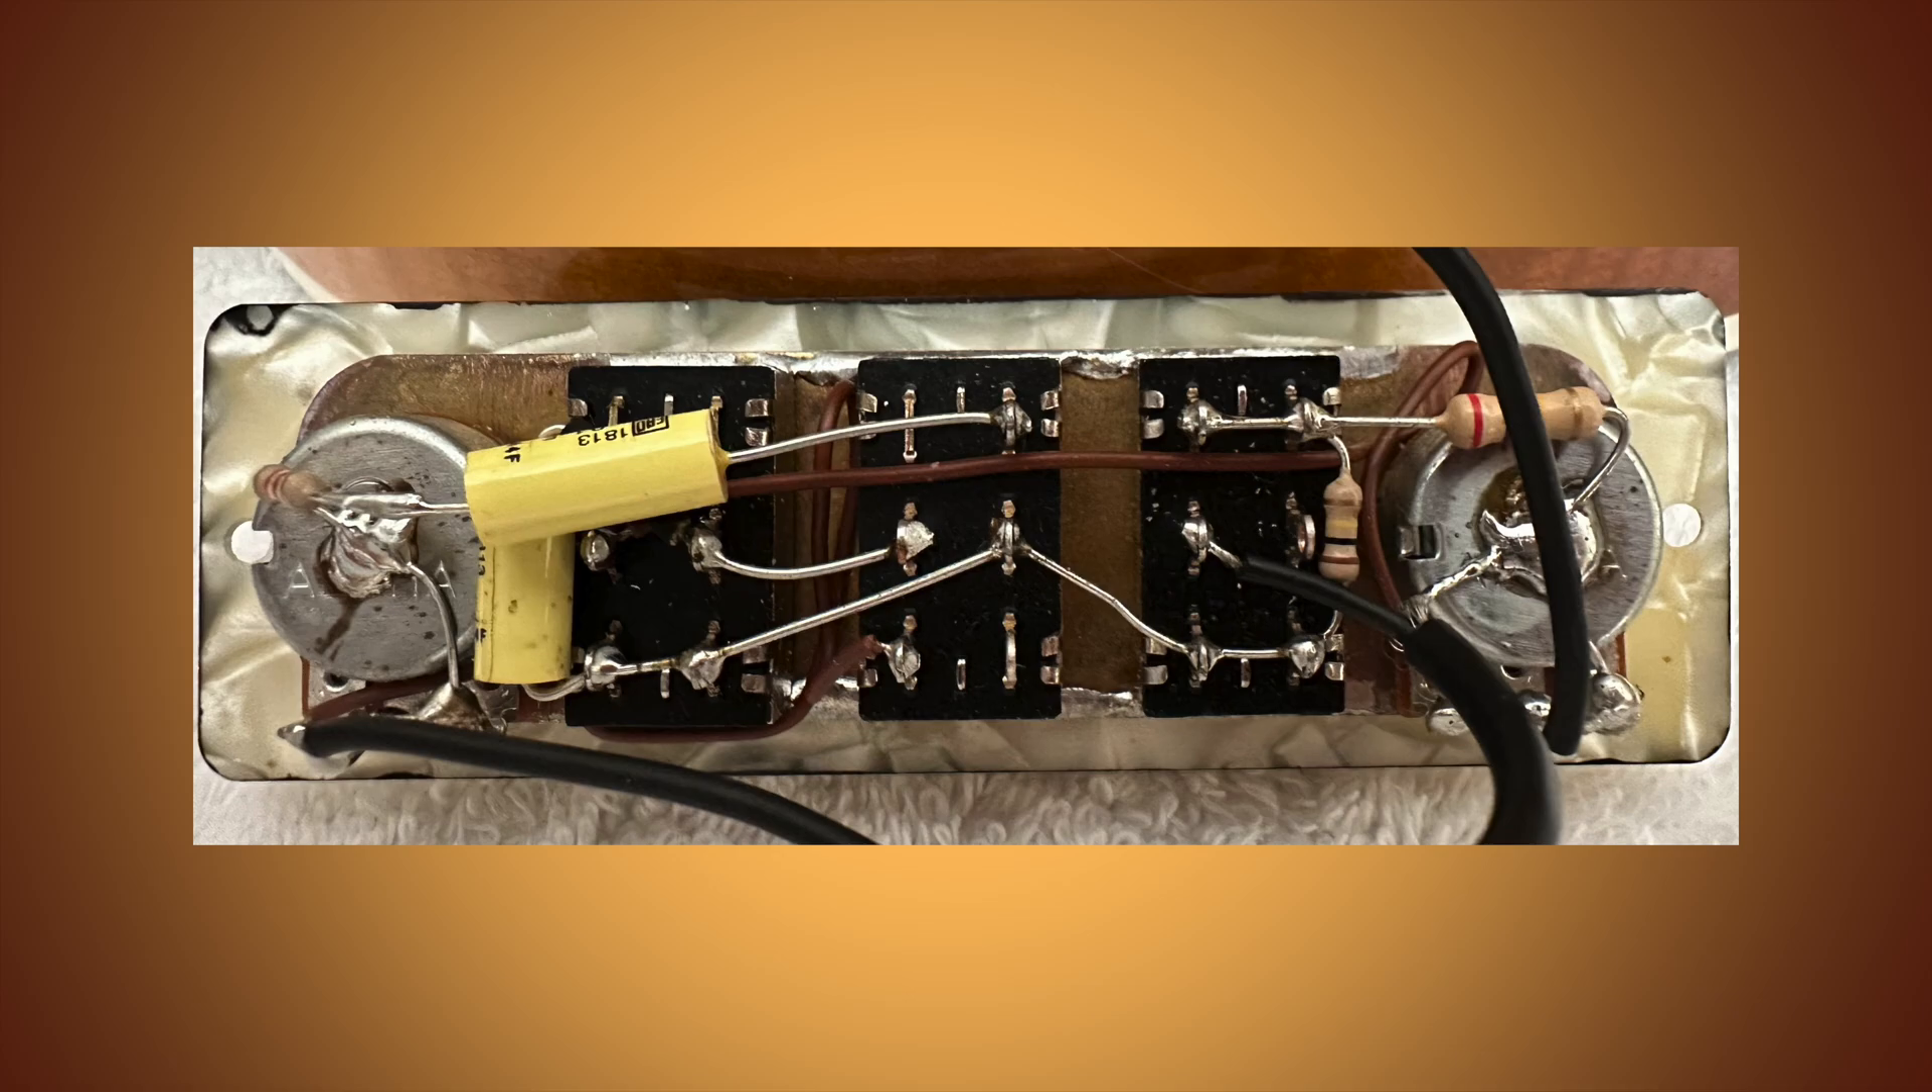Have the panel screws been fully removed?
Yes.